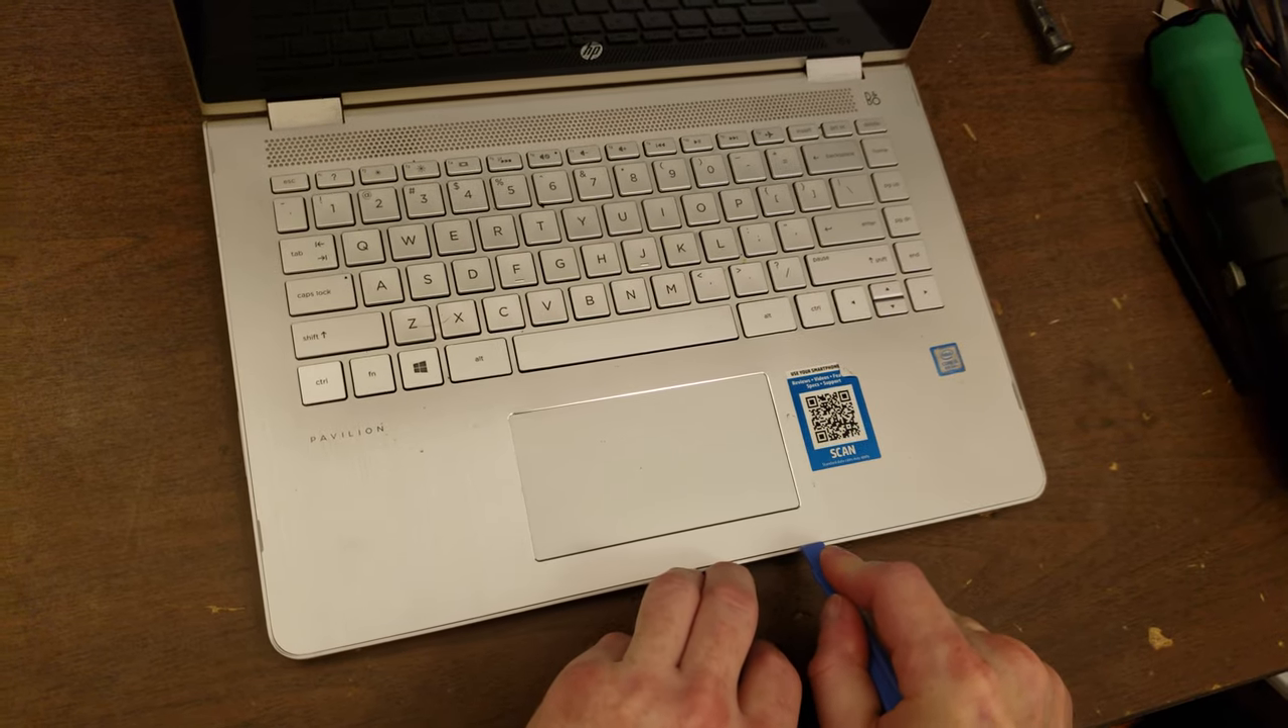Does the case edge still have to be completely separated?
Yes.